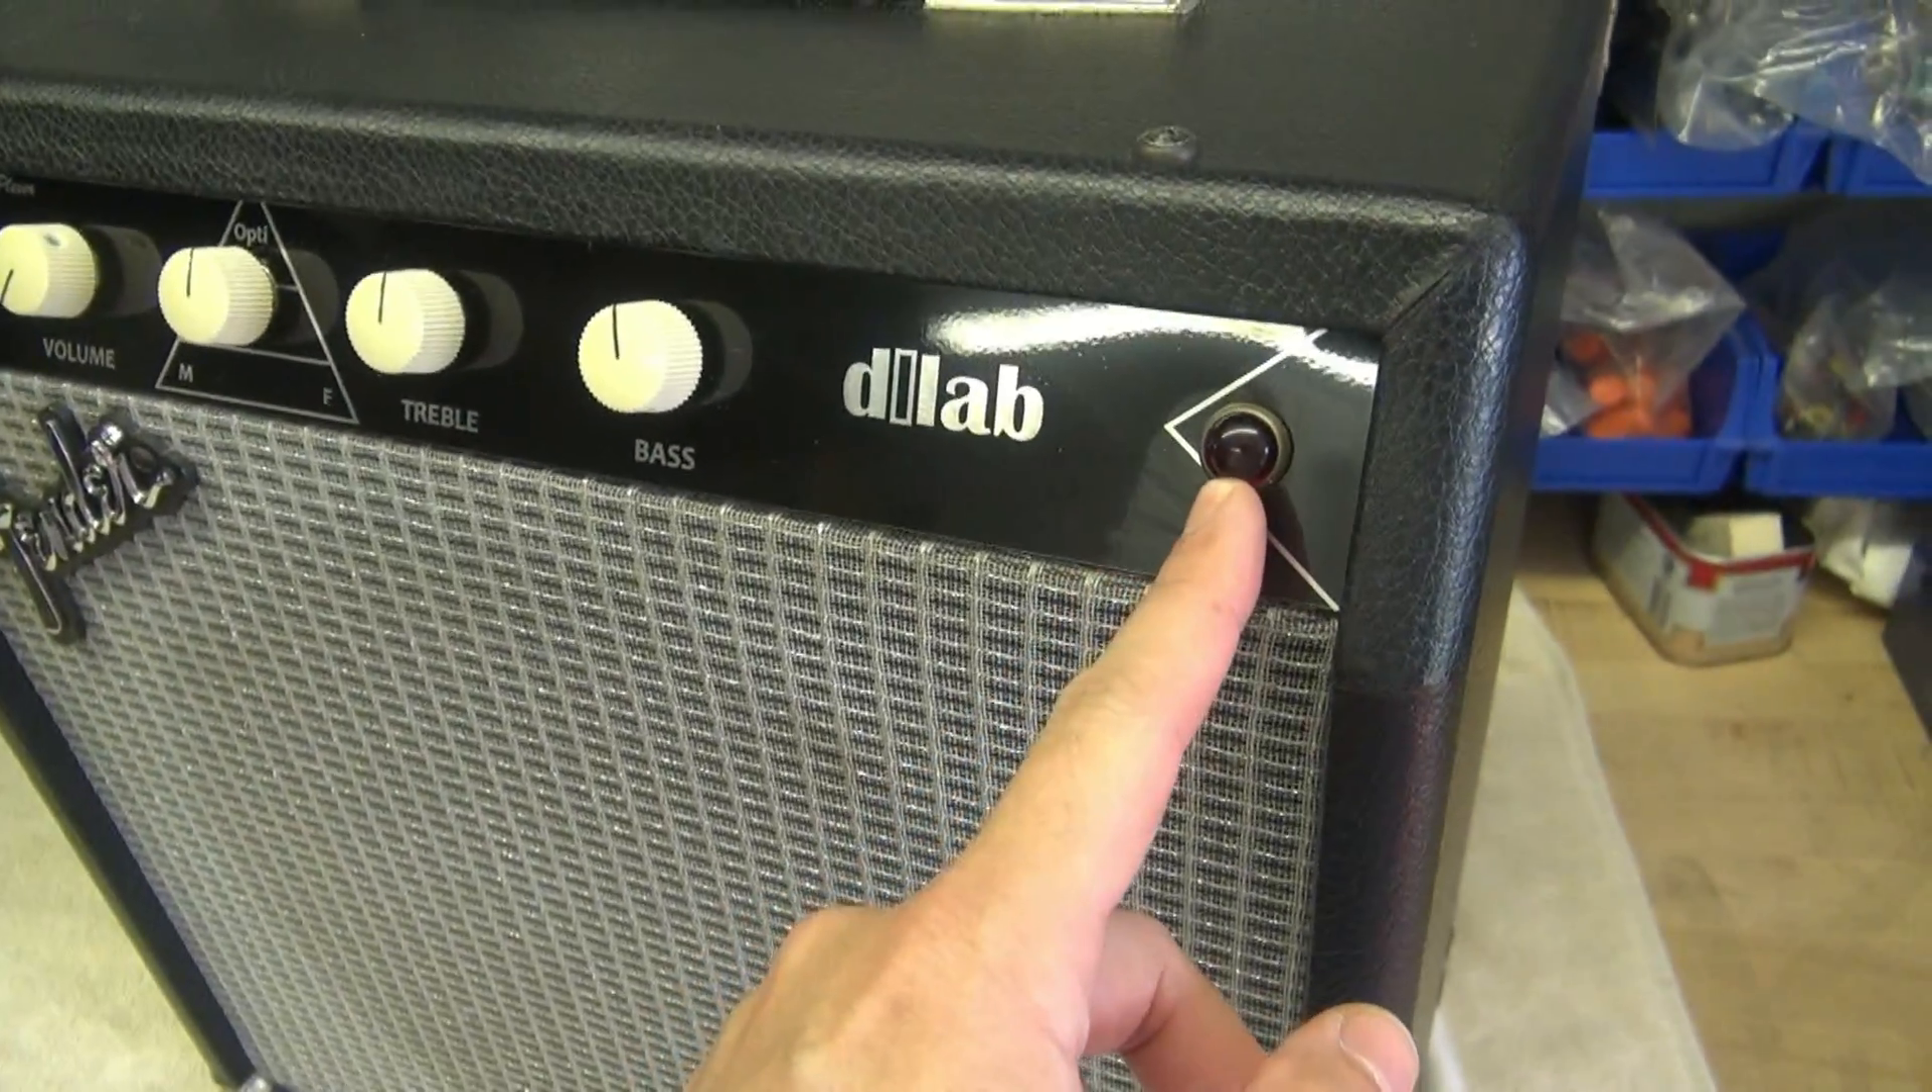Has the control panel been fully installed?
Yes.